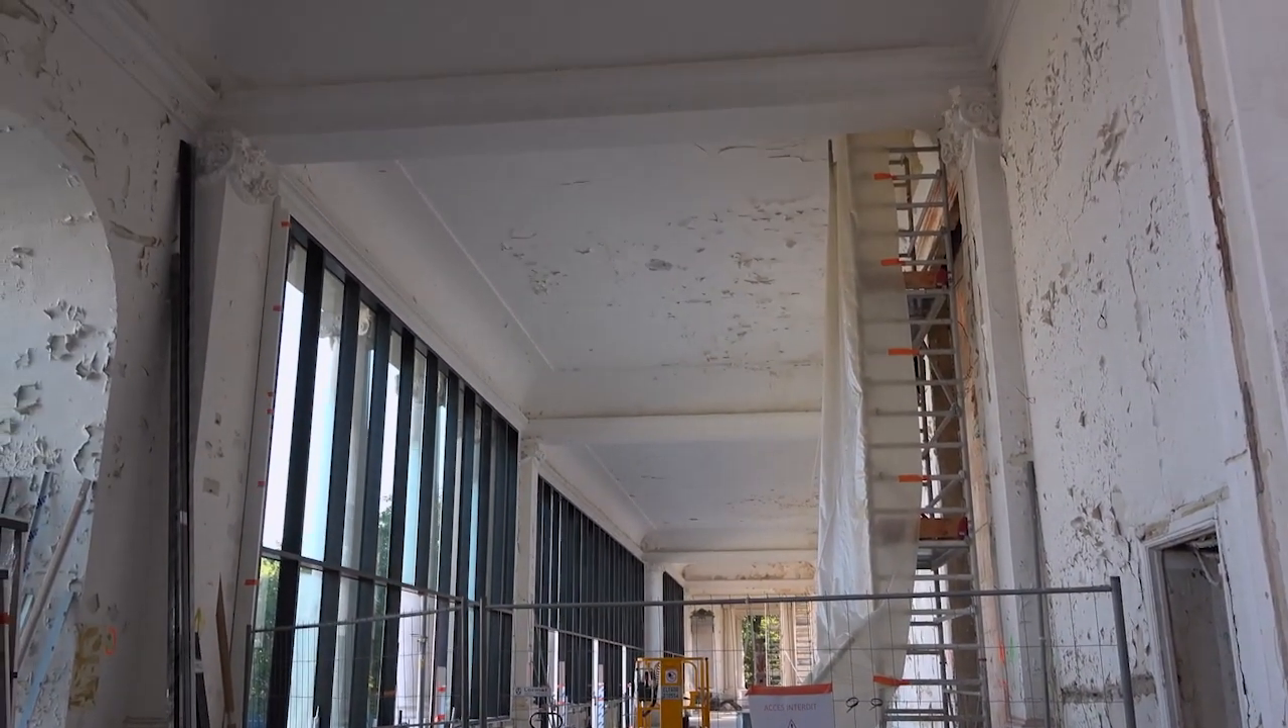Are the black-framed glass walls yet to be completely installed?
No.